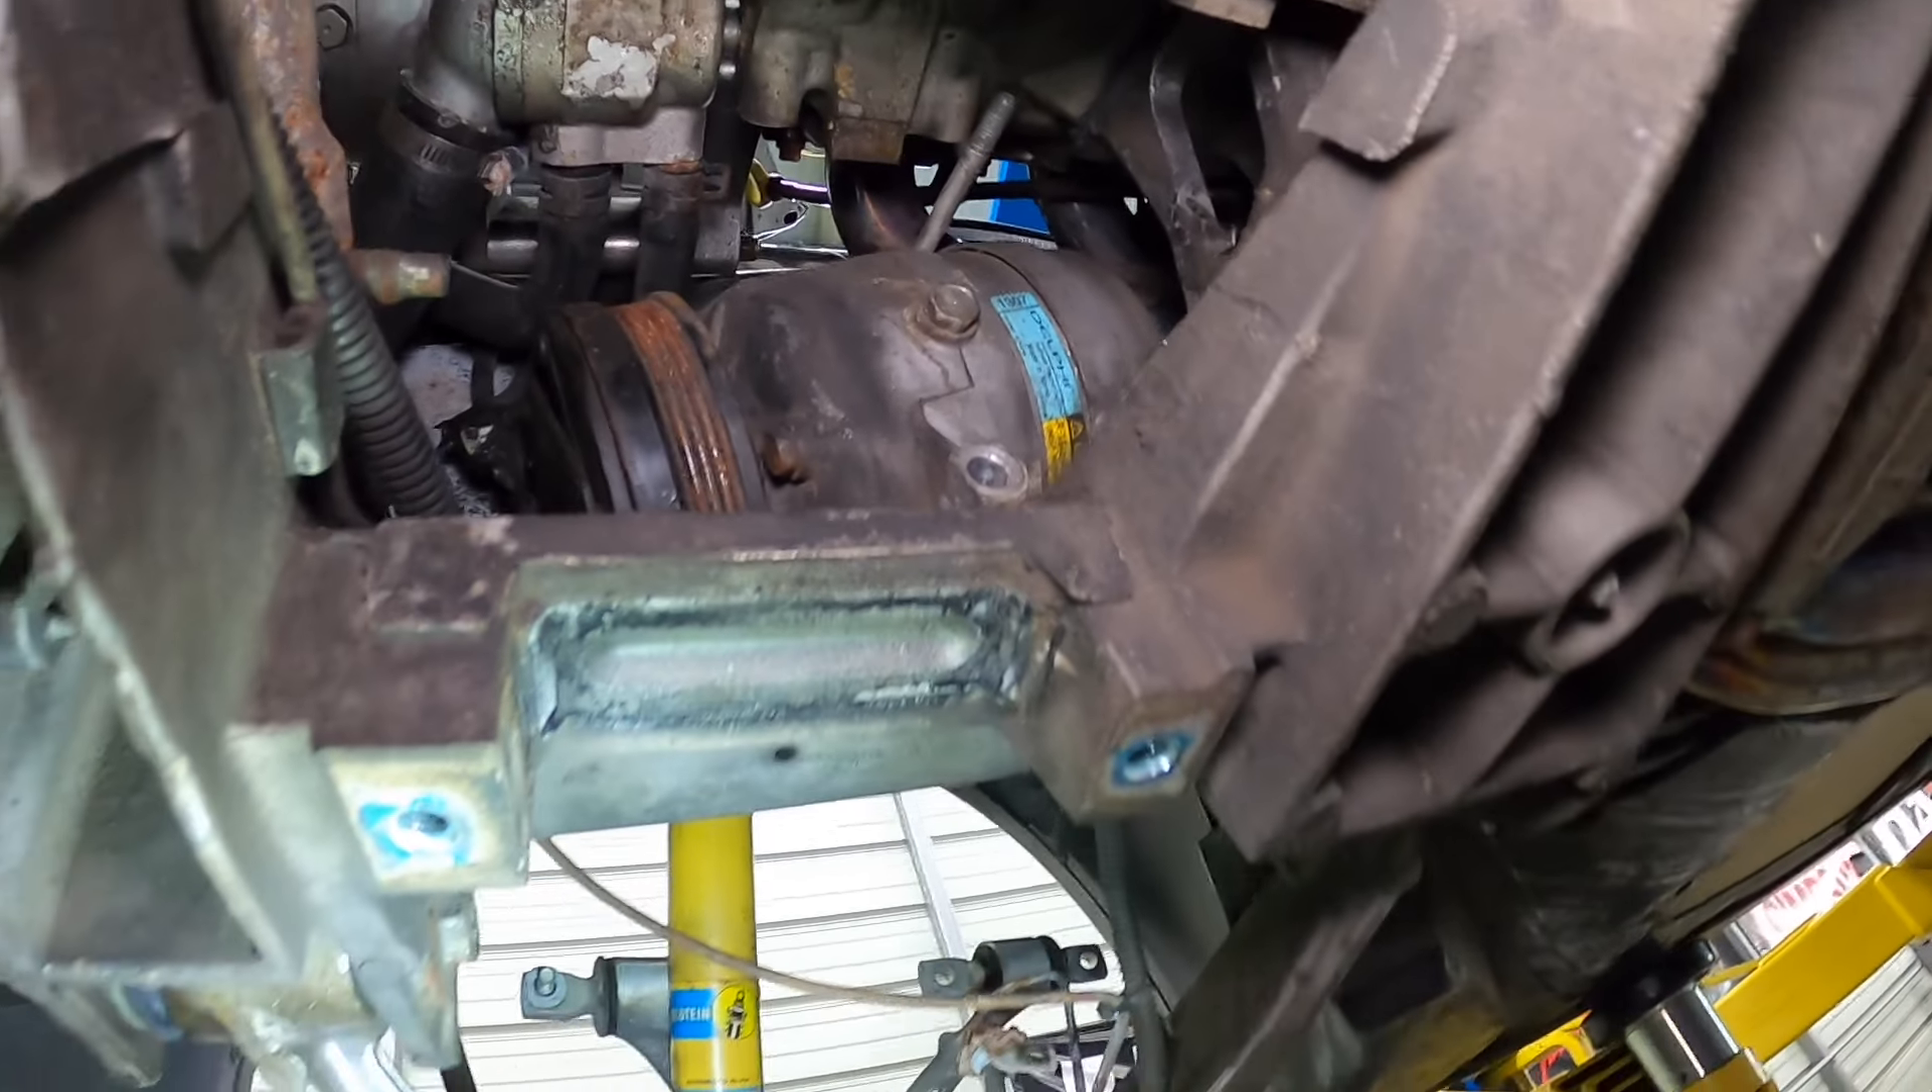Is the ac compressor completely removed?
No.